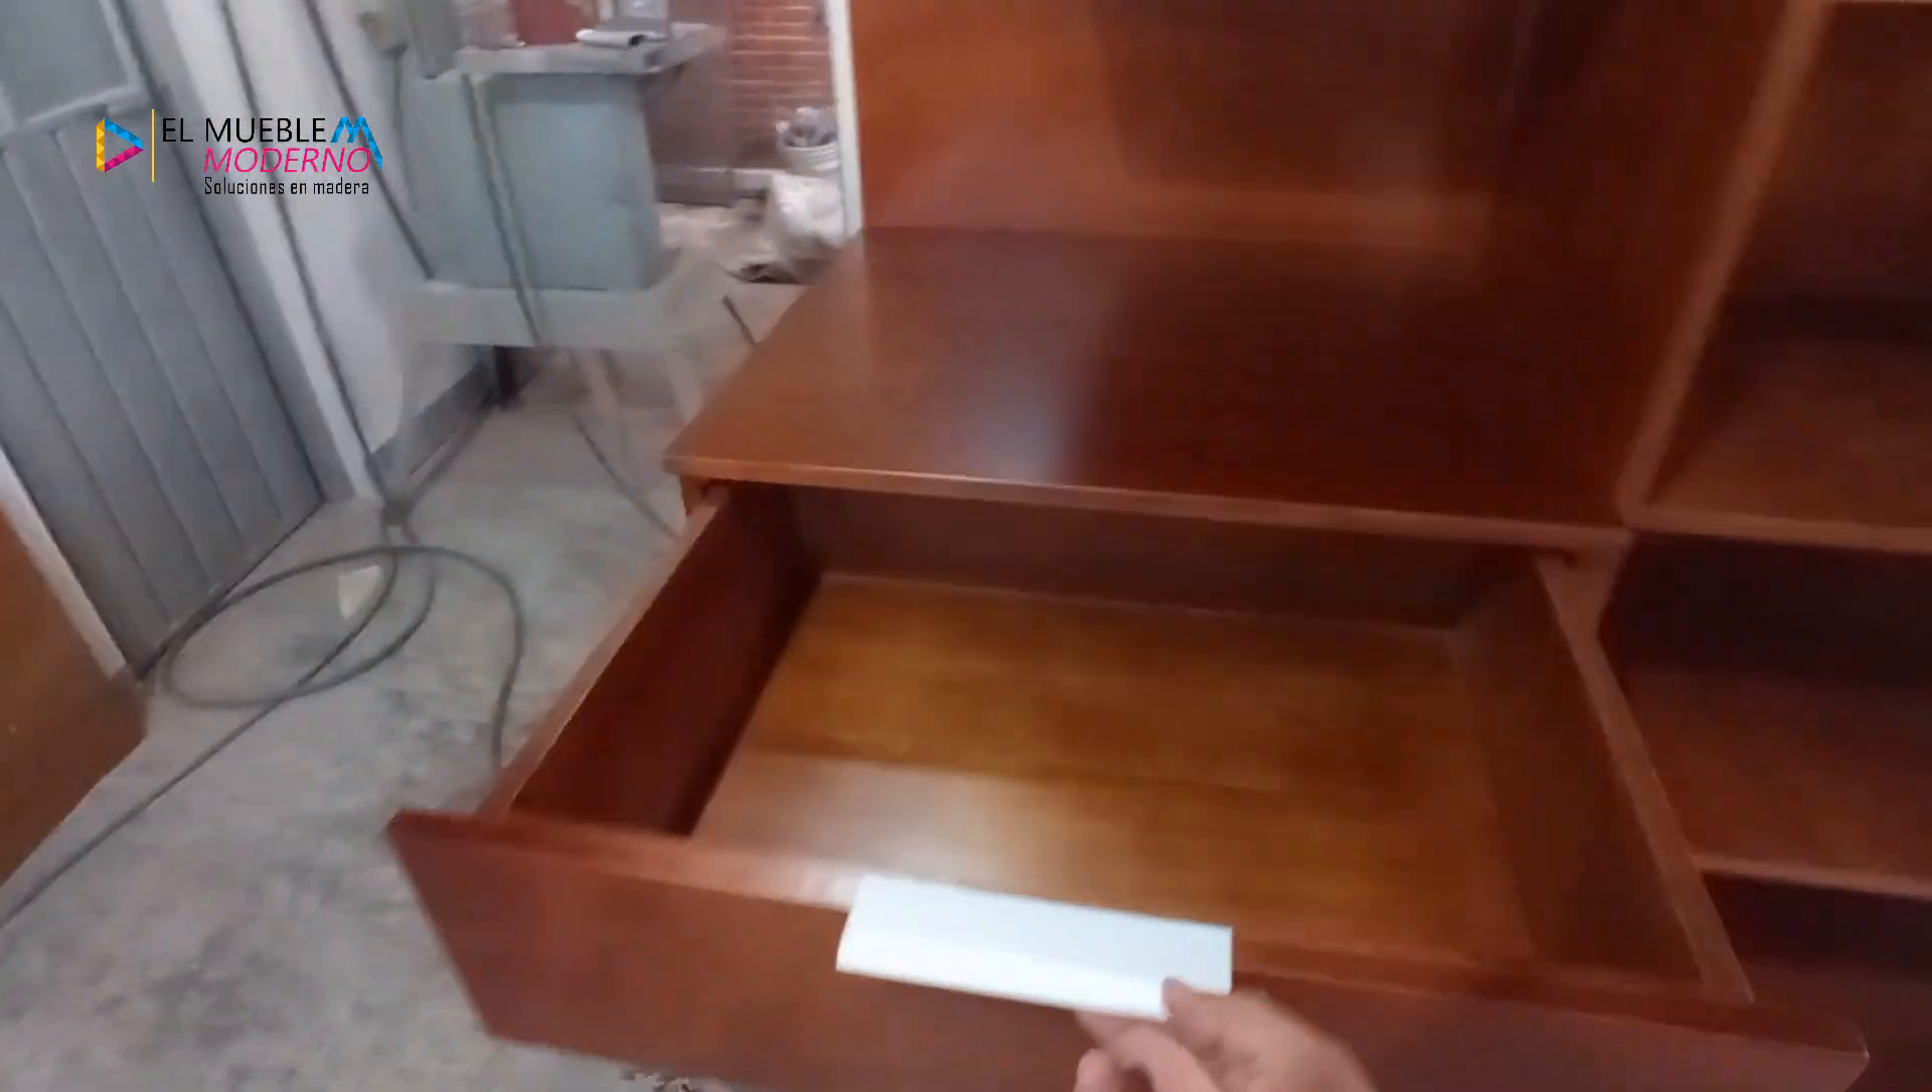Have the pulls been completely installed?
Yes.